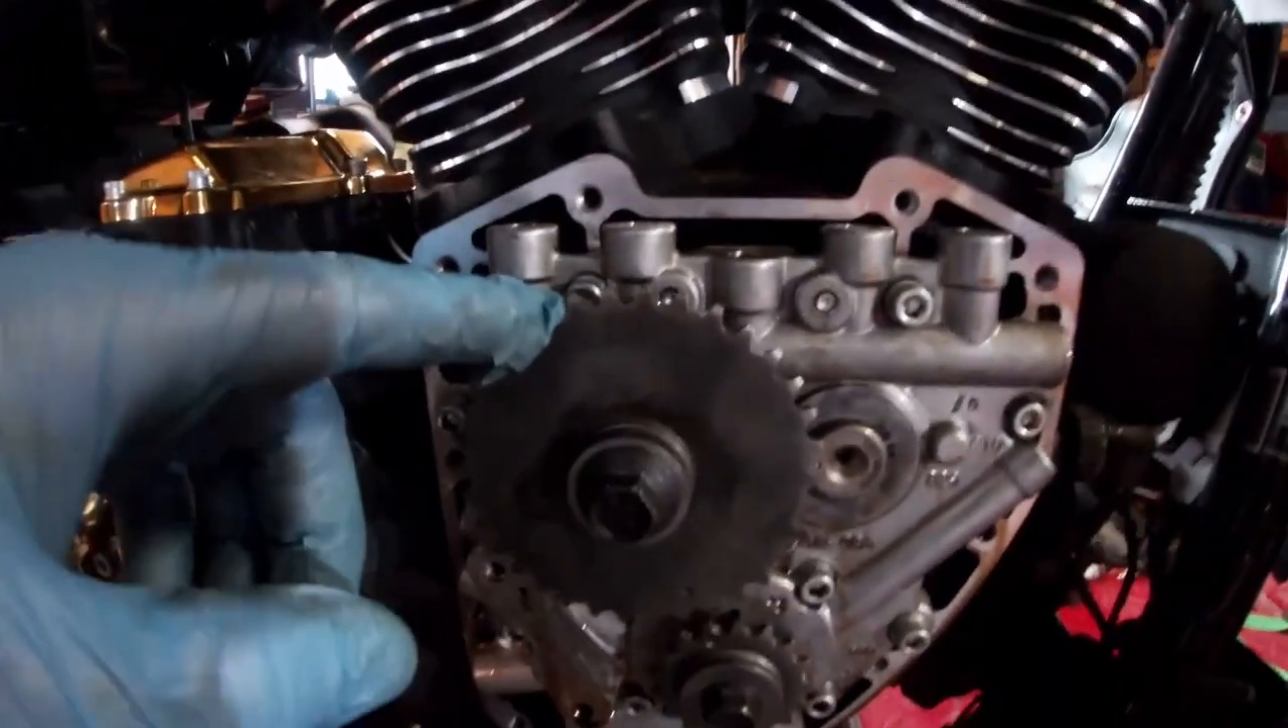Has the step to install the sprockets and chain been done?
No.